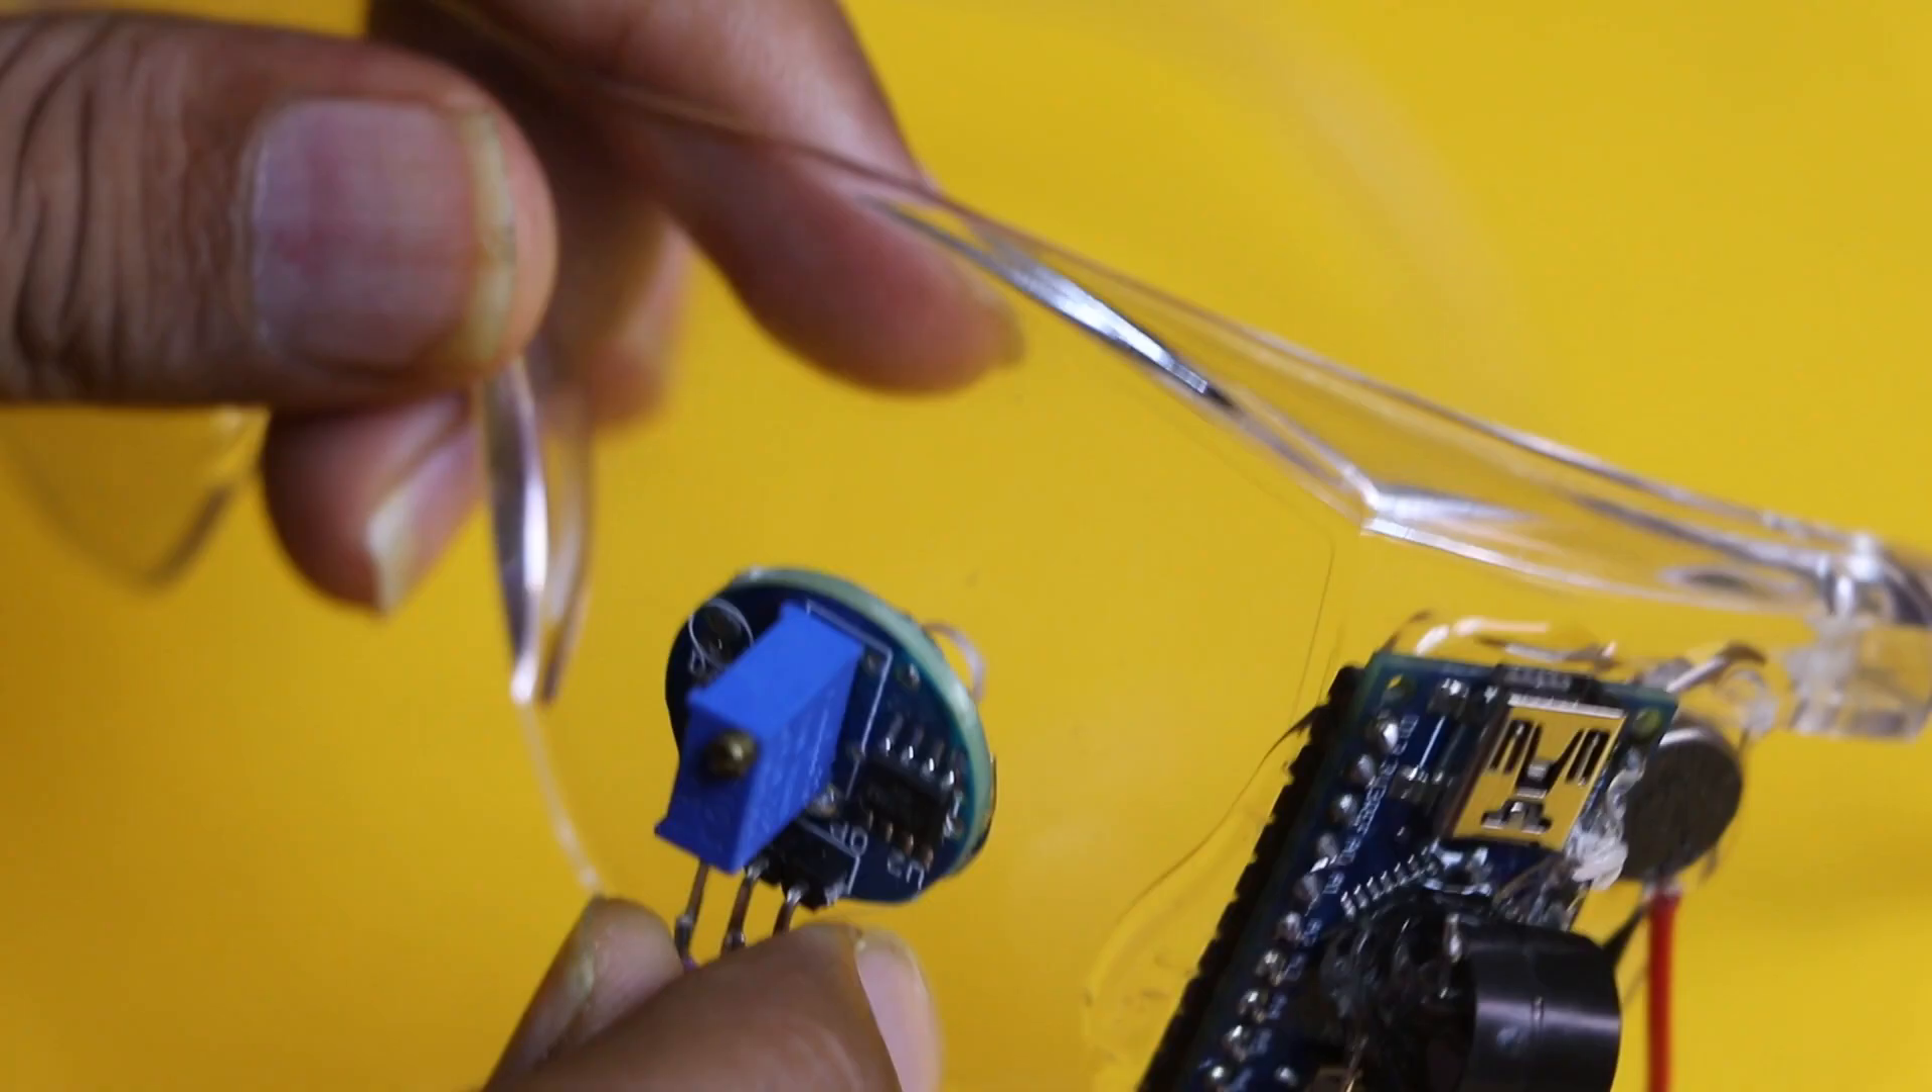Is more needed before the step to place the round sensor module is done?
Yes.